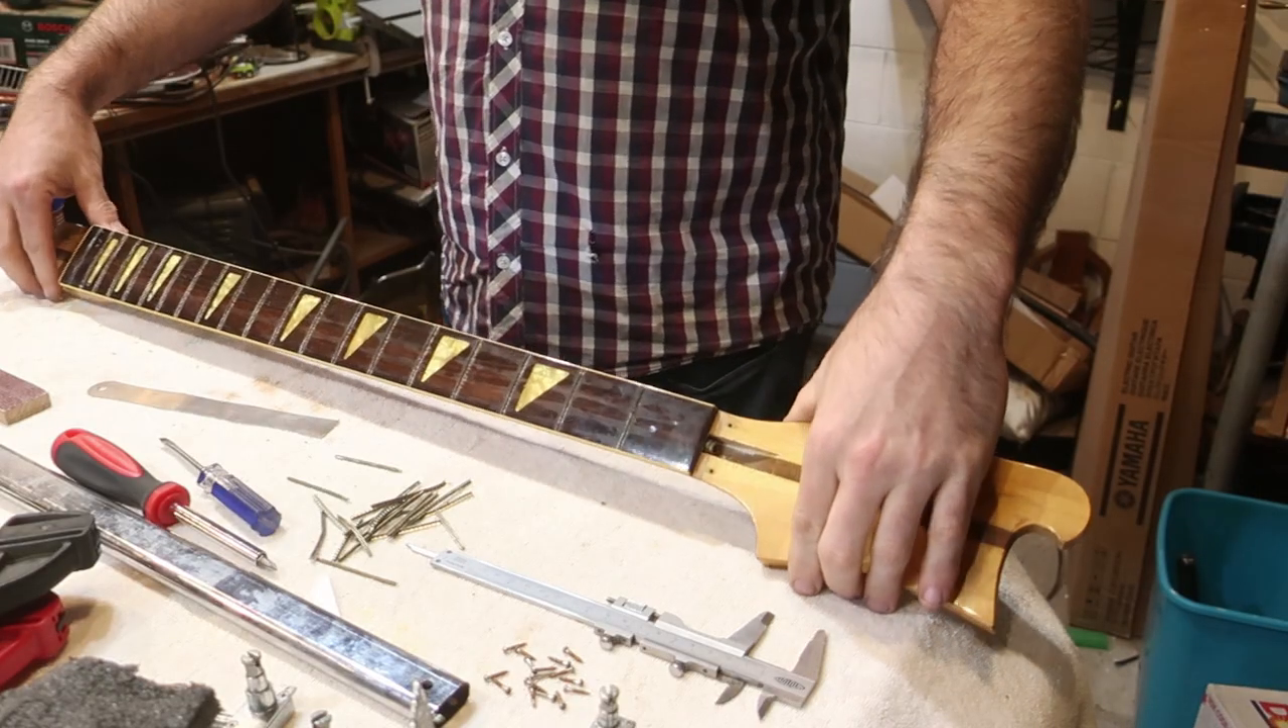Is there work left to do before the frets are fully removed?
No.